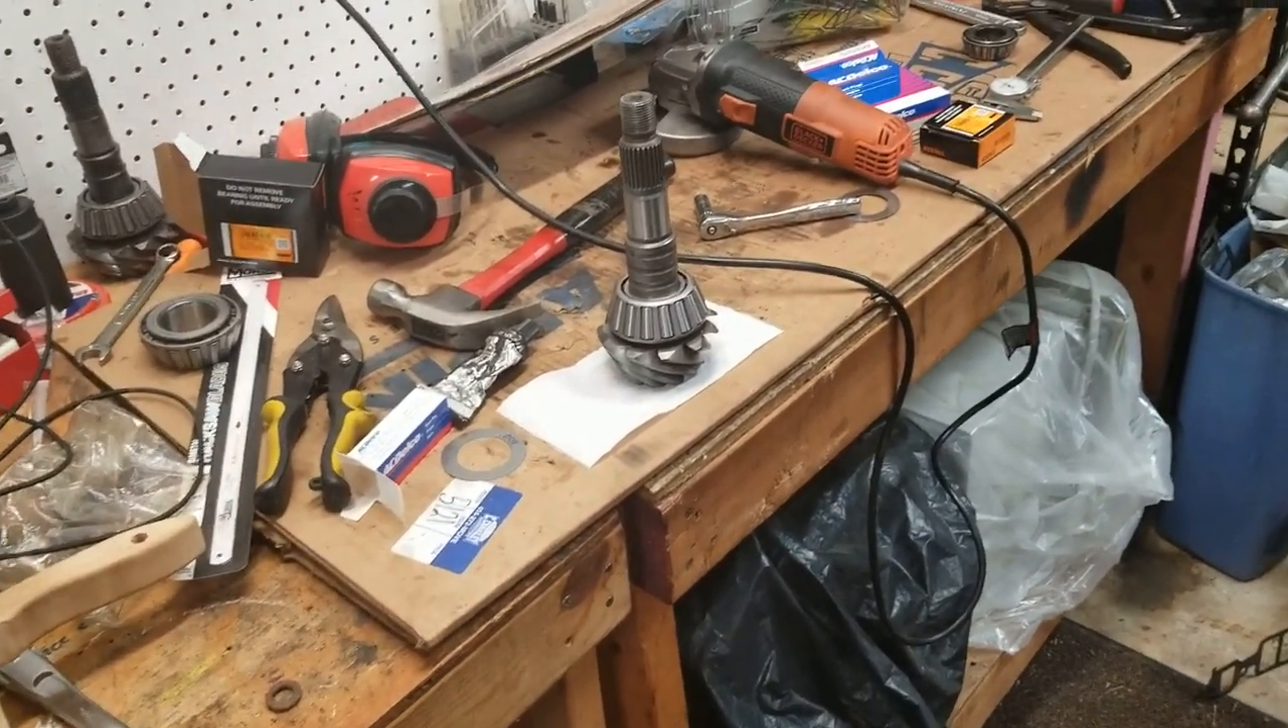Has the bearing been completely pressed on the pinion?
Yes.